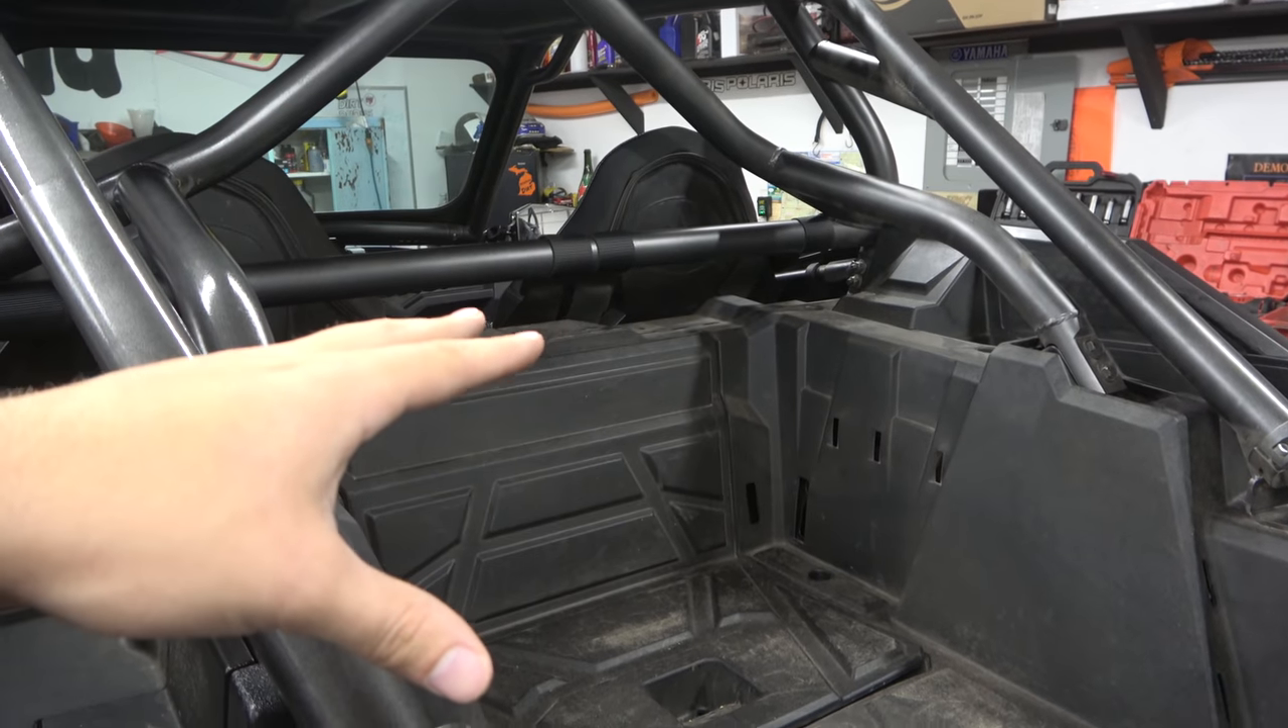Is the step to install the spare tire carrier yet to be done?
Yes.